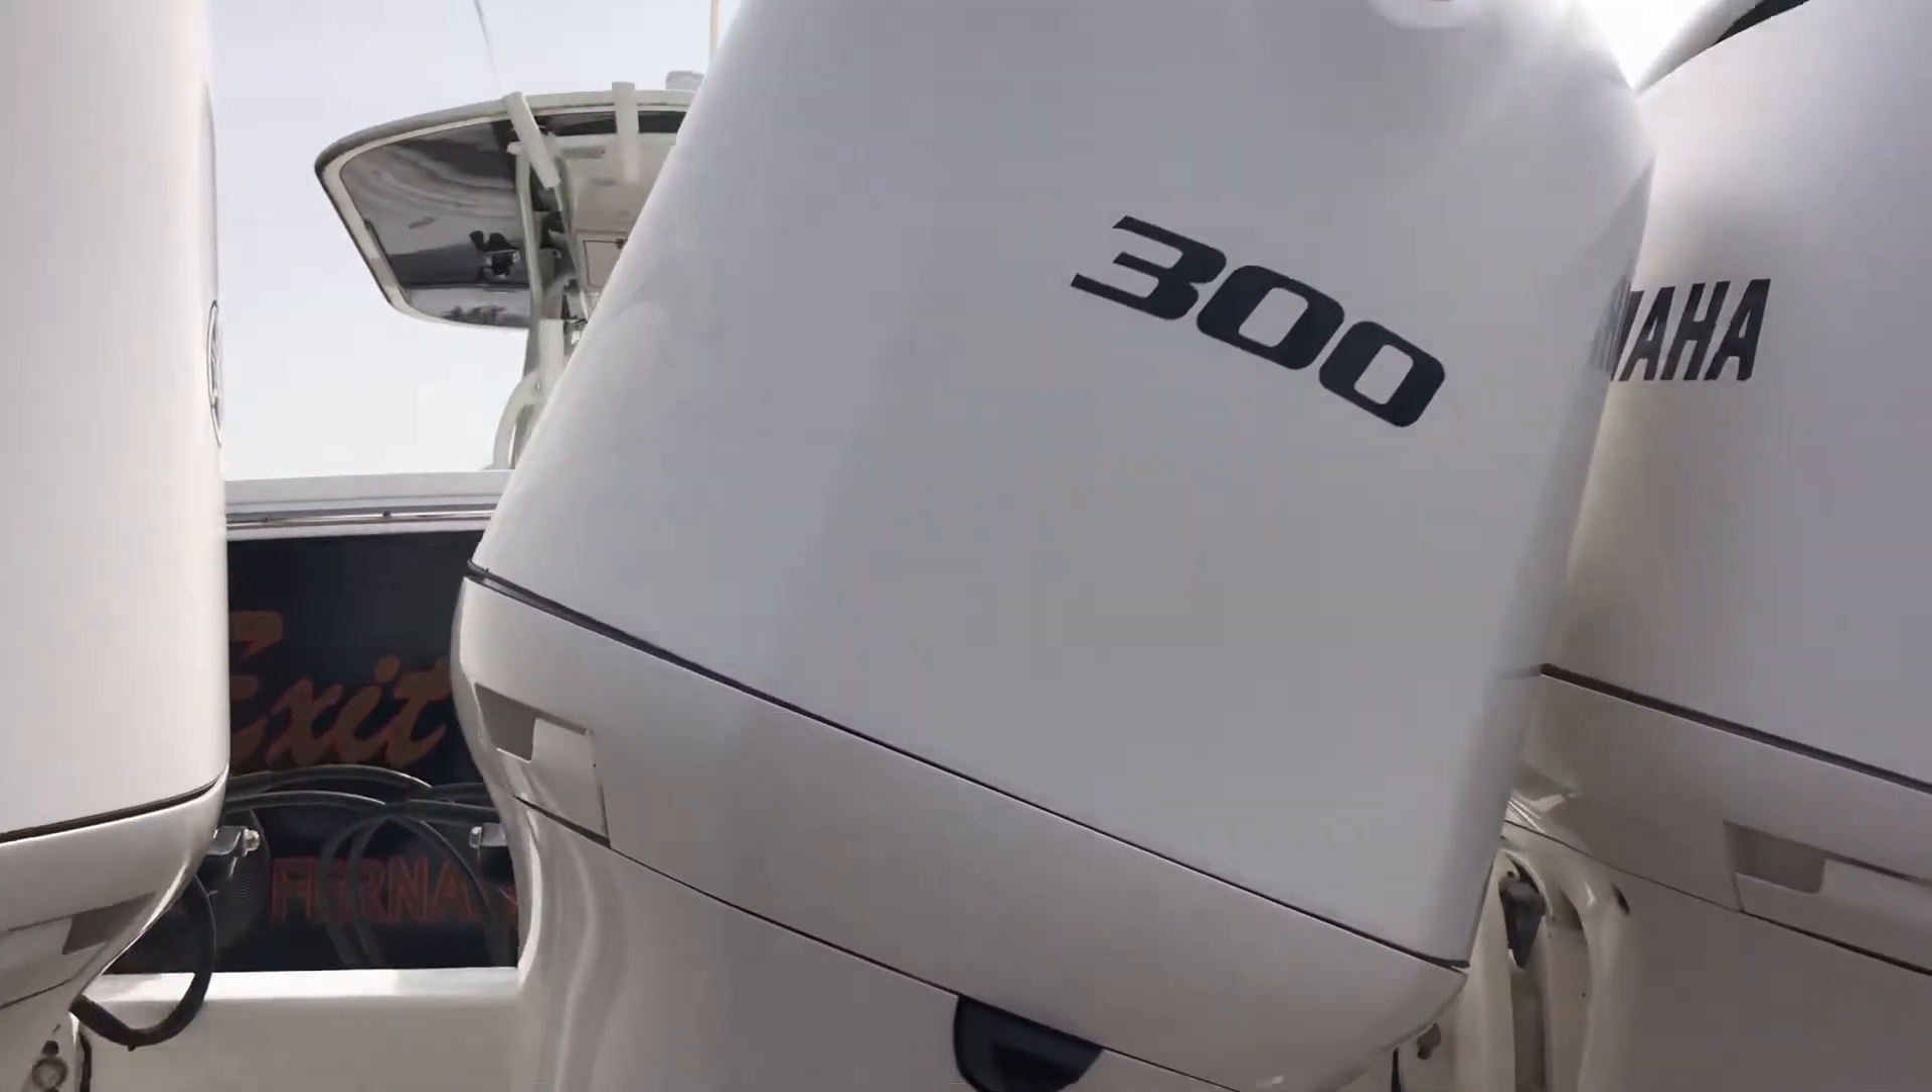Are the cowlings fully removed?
No.